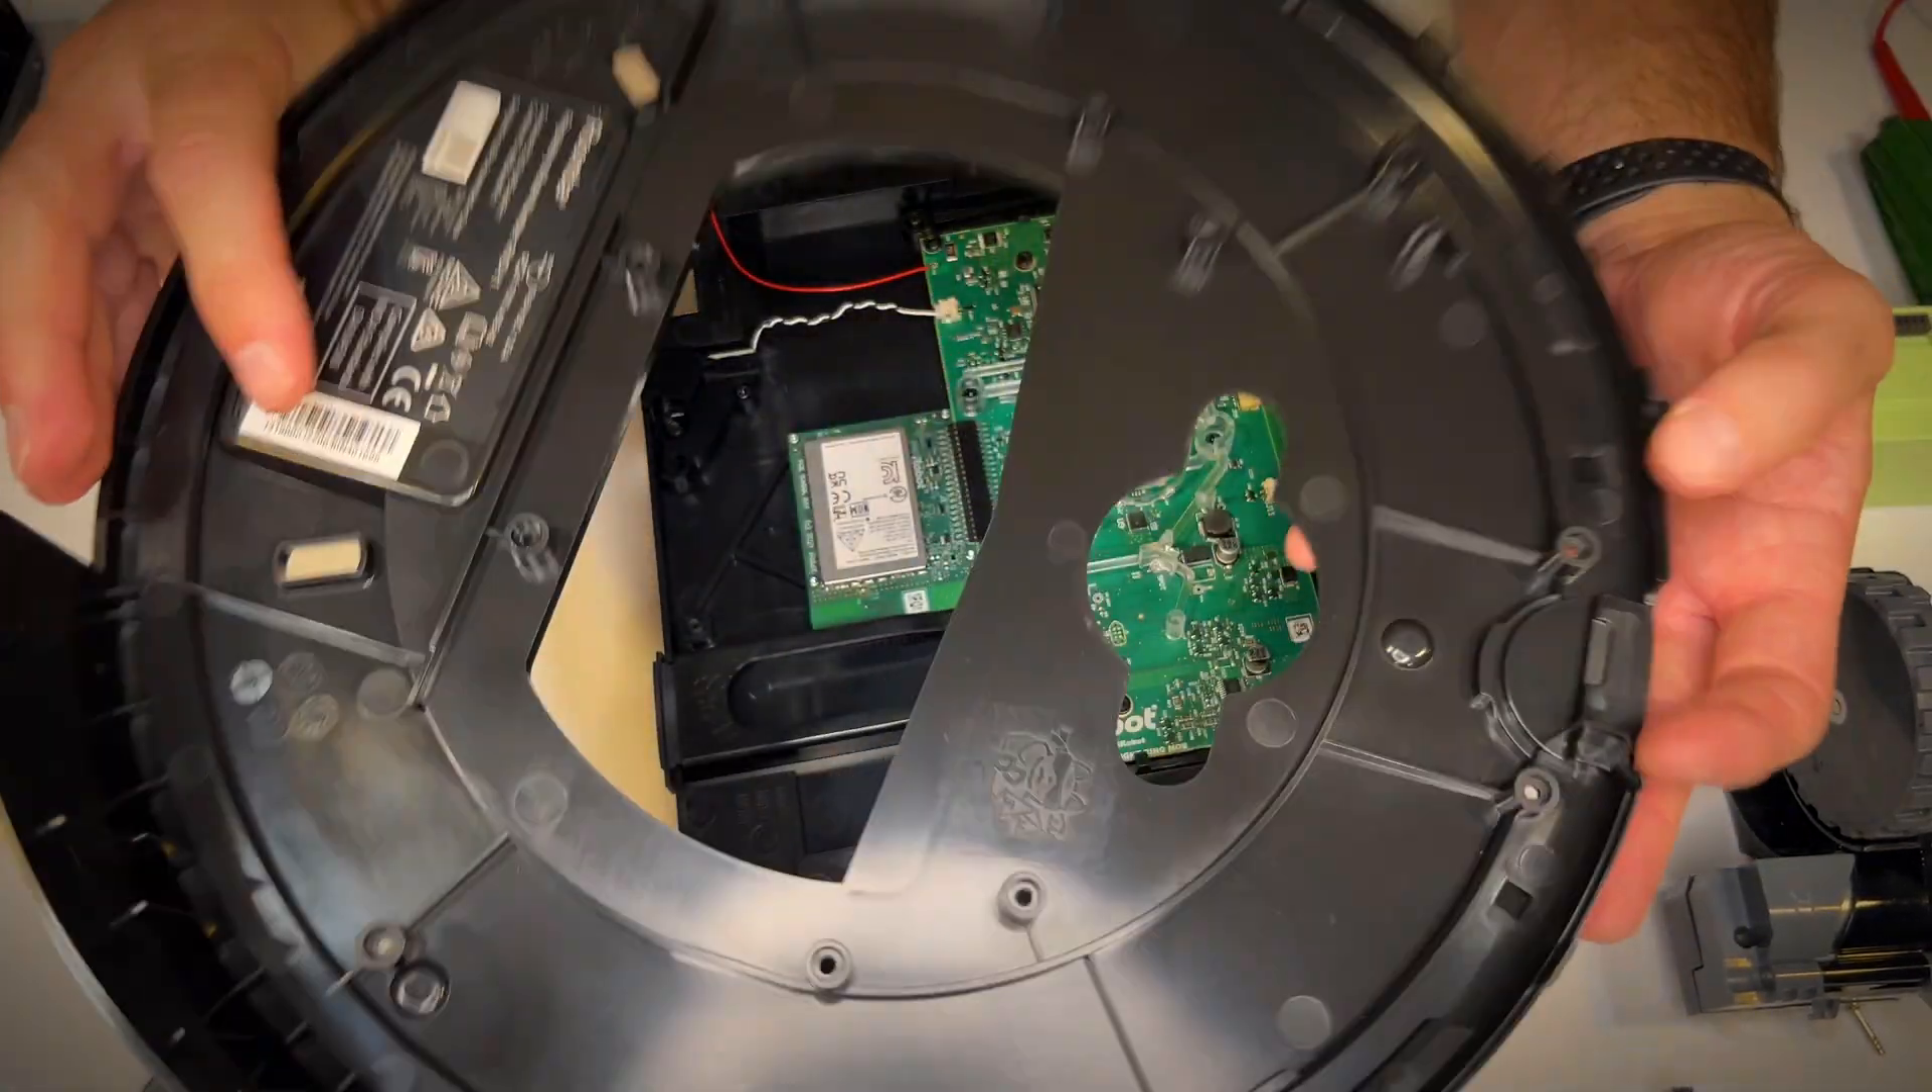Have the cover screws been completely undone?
Yes.